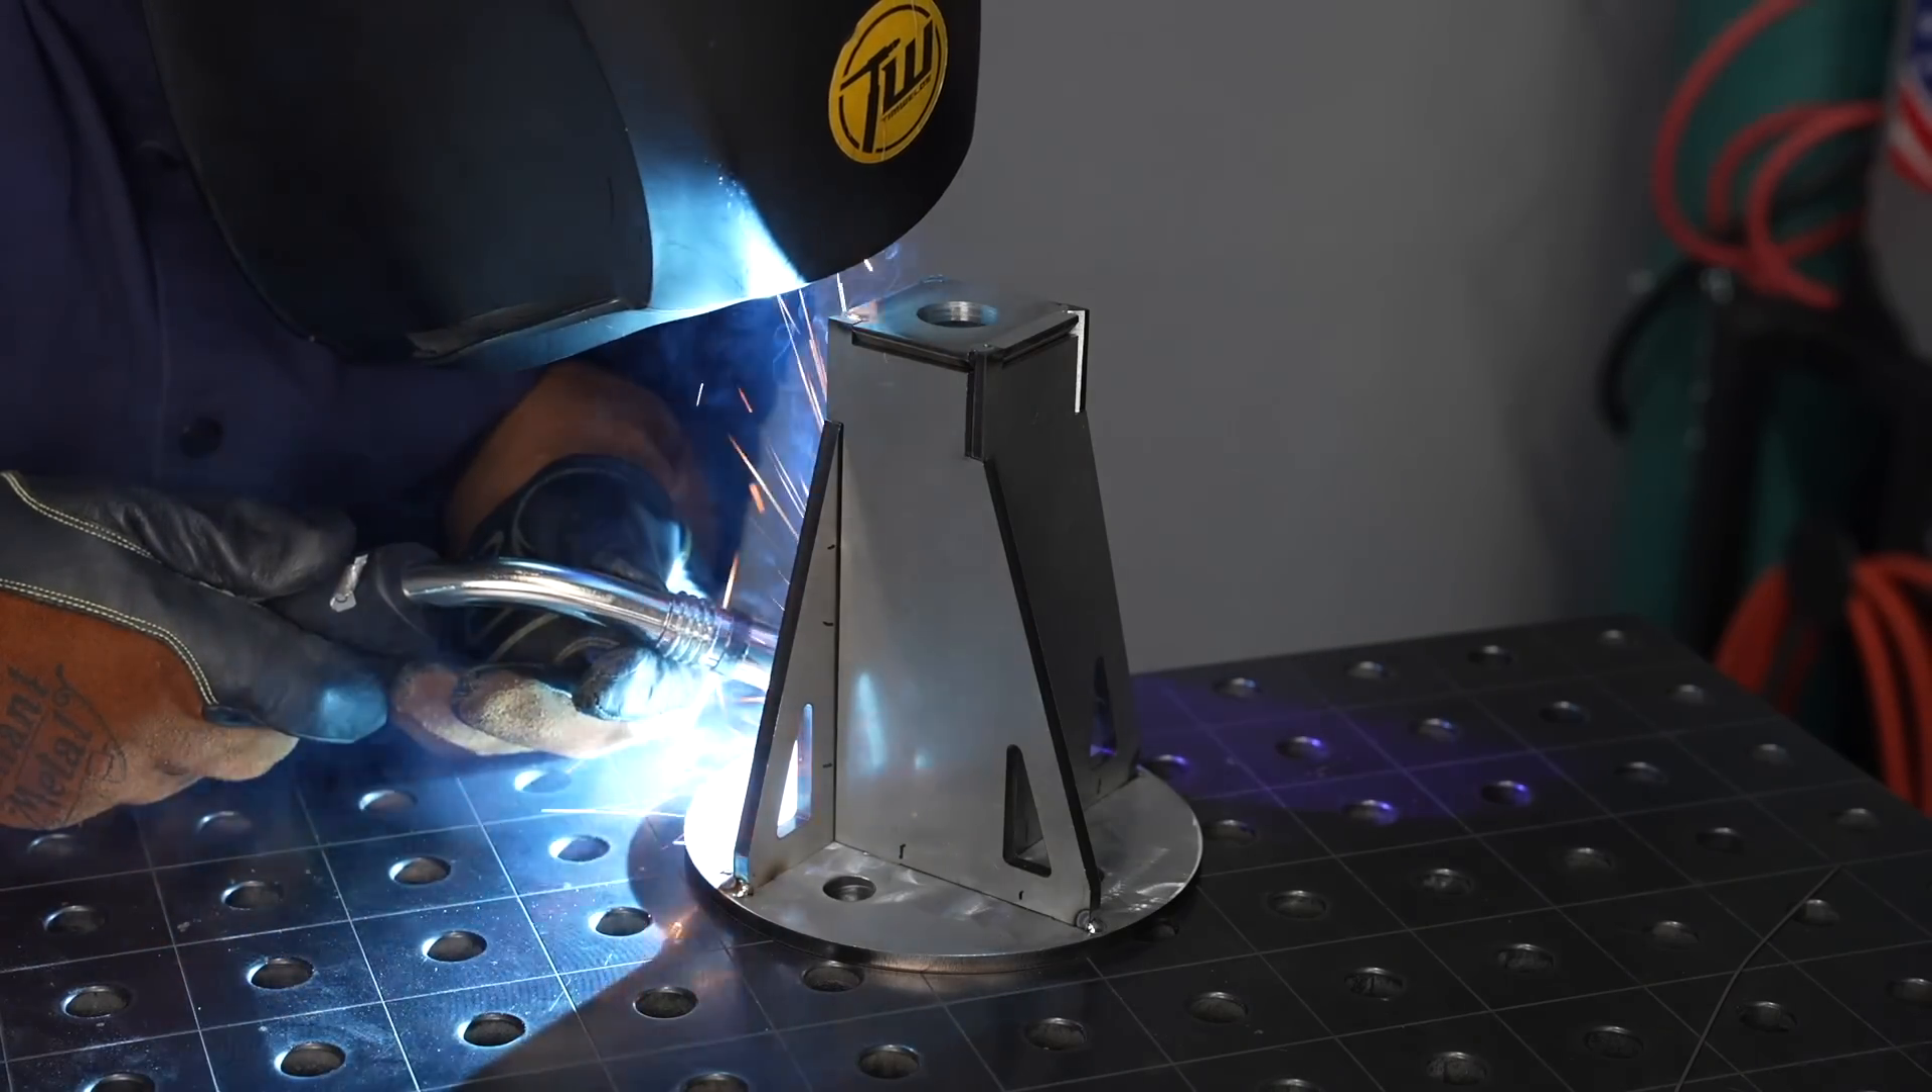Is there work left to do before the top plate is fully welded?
Yes.